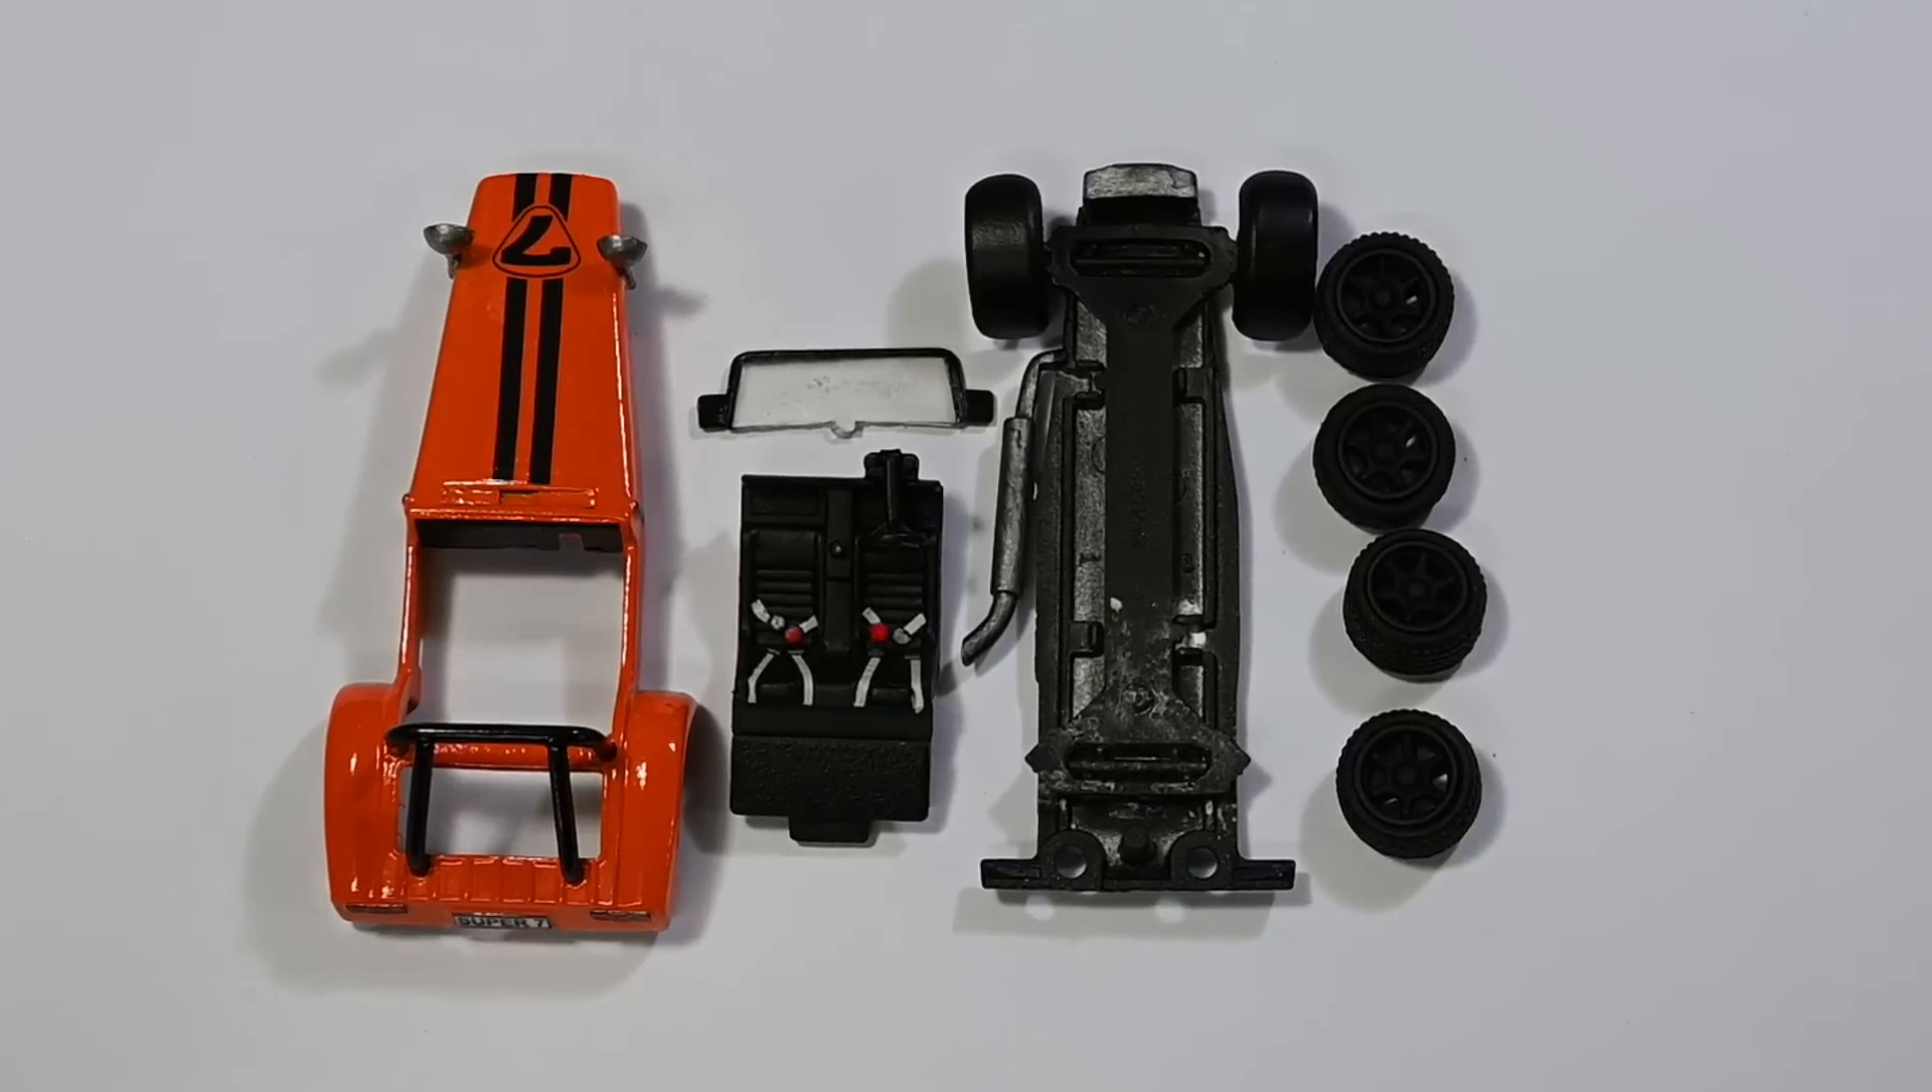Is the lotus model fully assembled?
No.